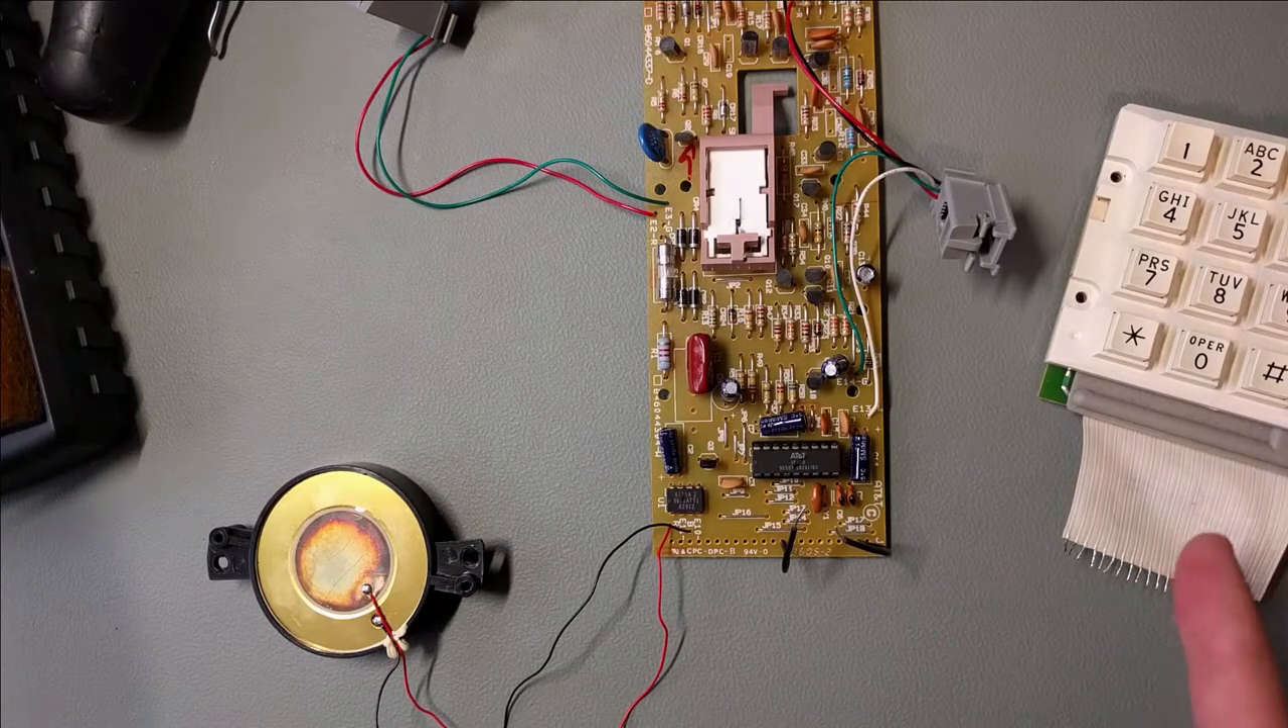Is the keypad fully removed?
Yes.